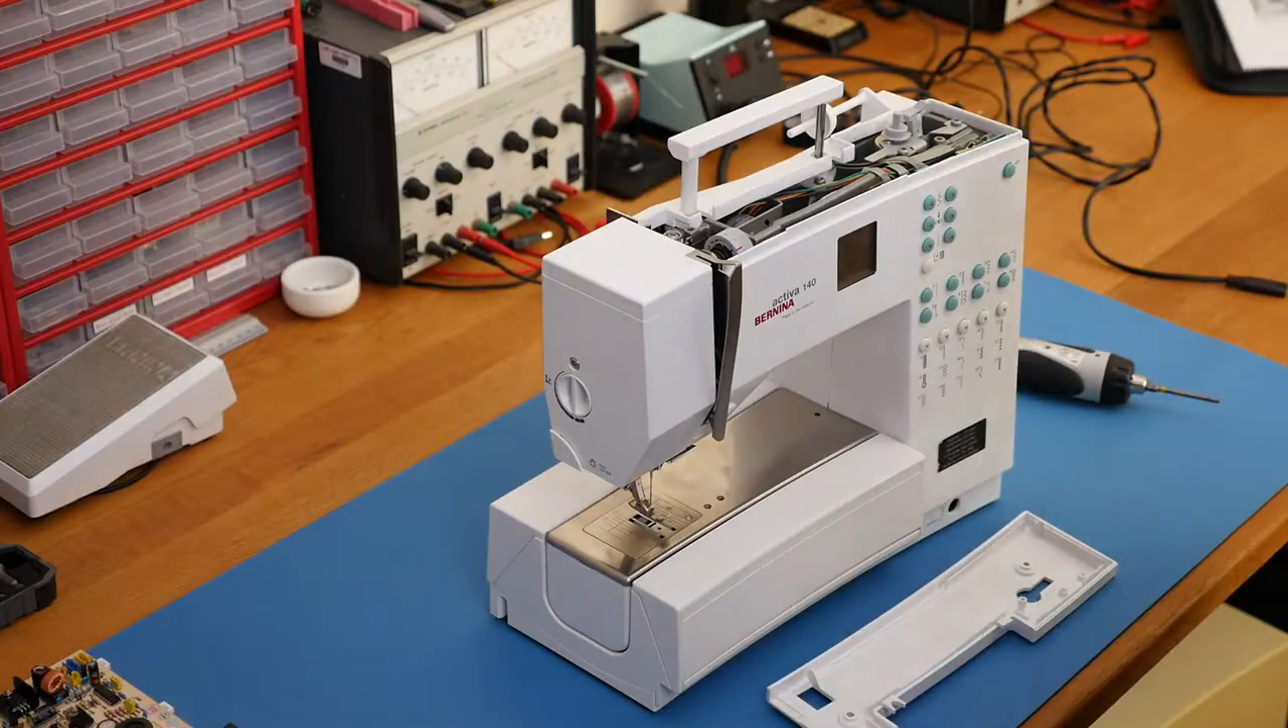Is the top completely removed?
Yes.